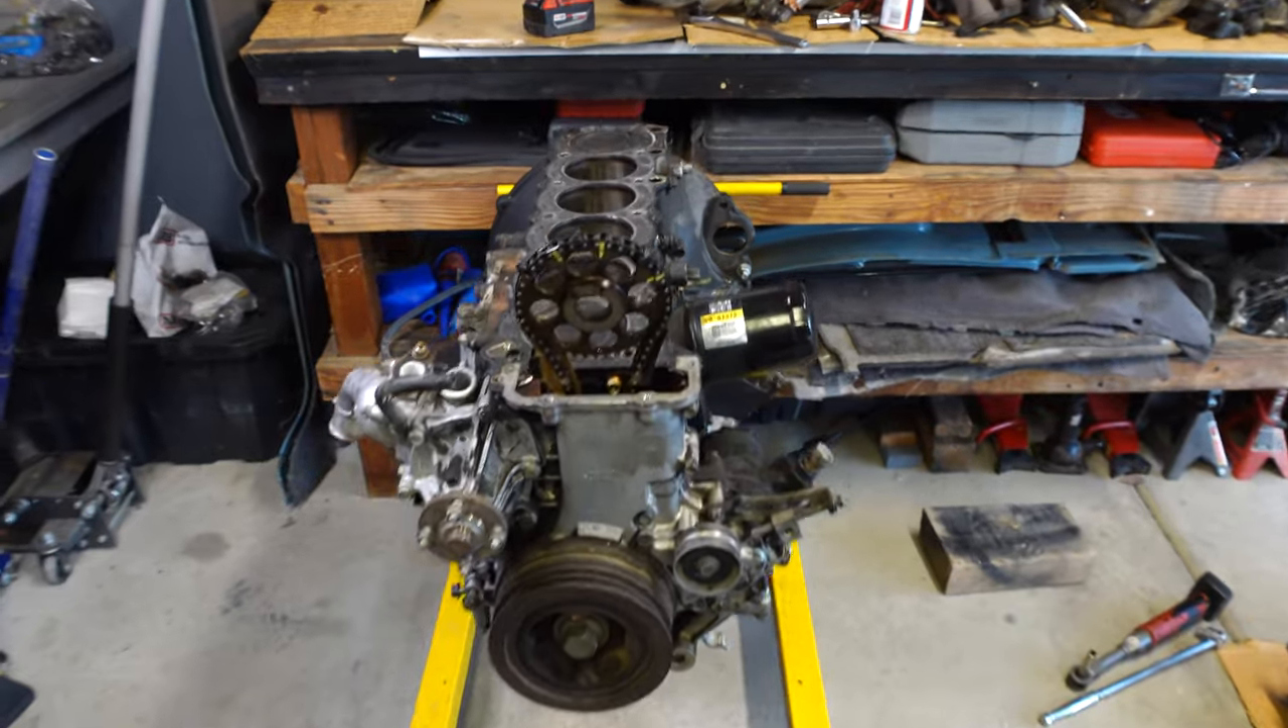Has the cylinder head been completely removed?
Yes.